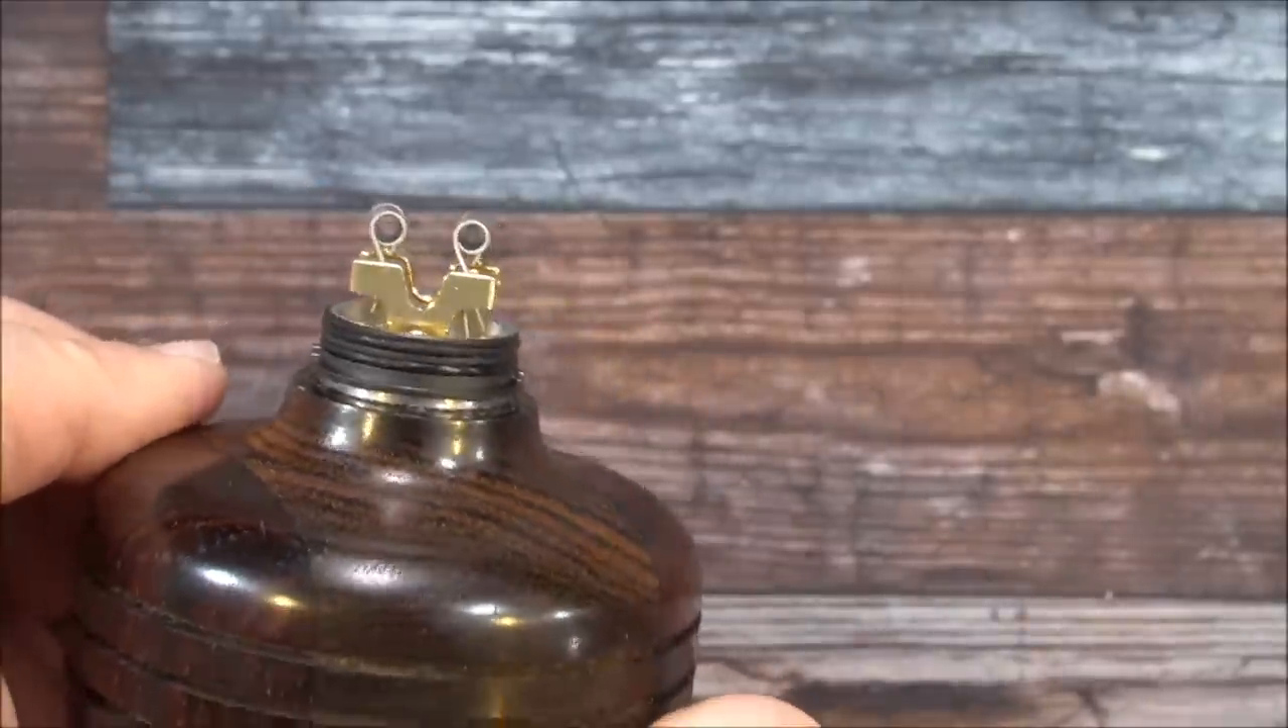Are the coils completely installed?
Yes.